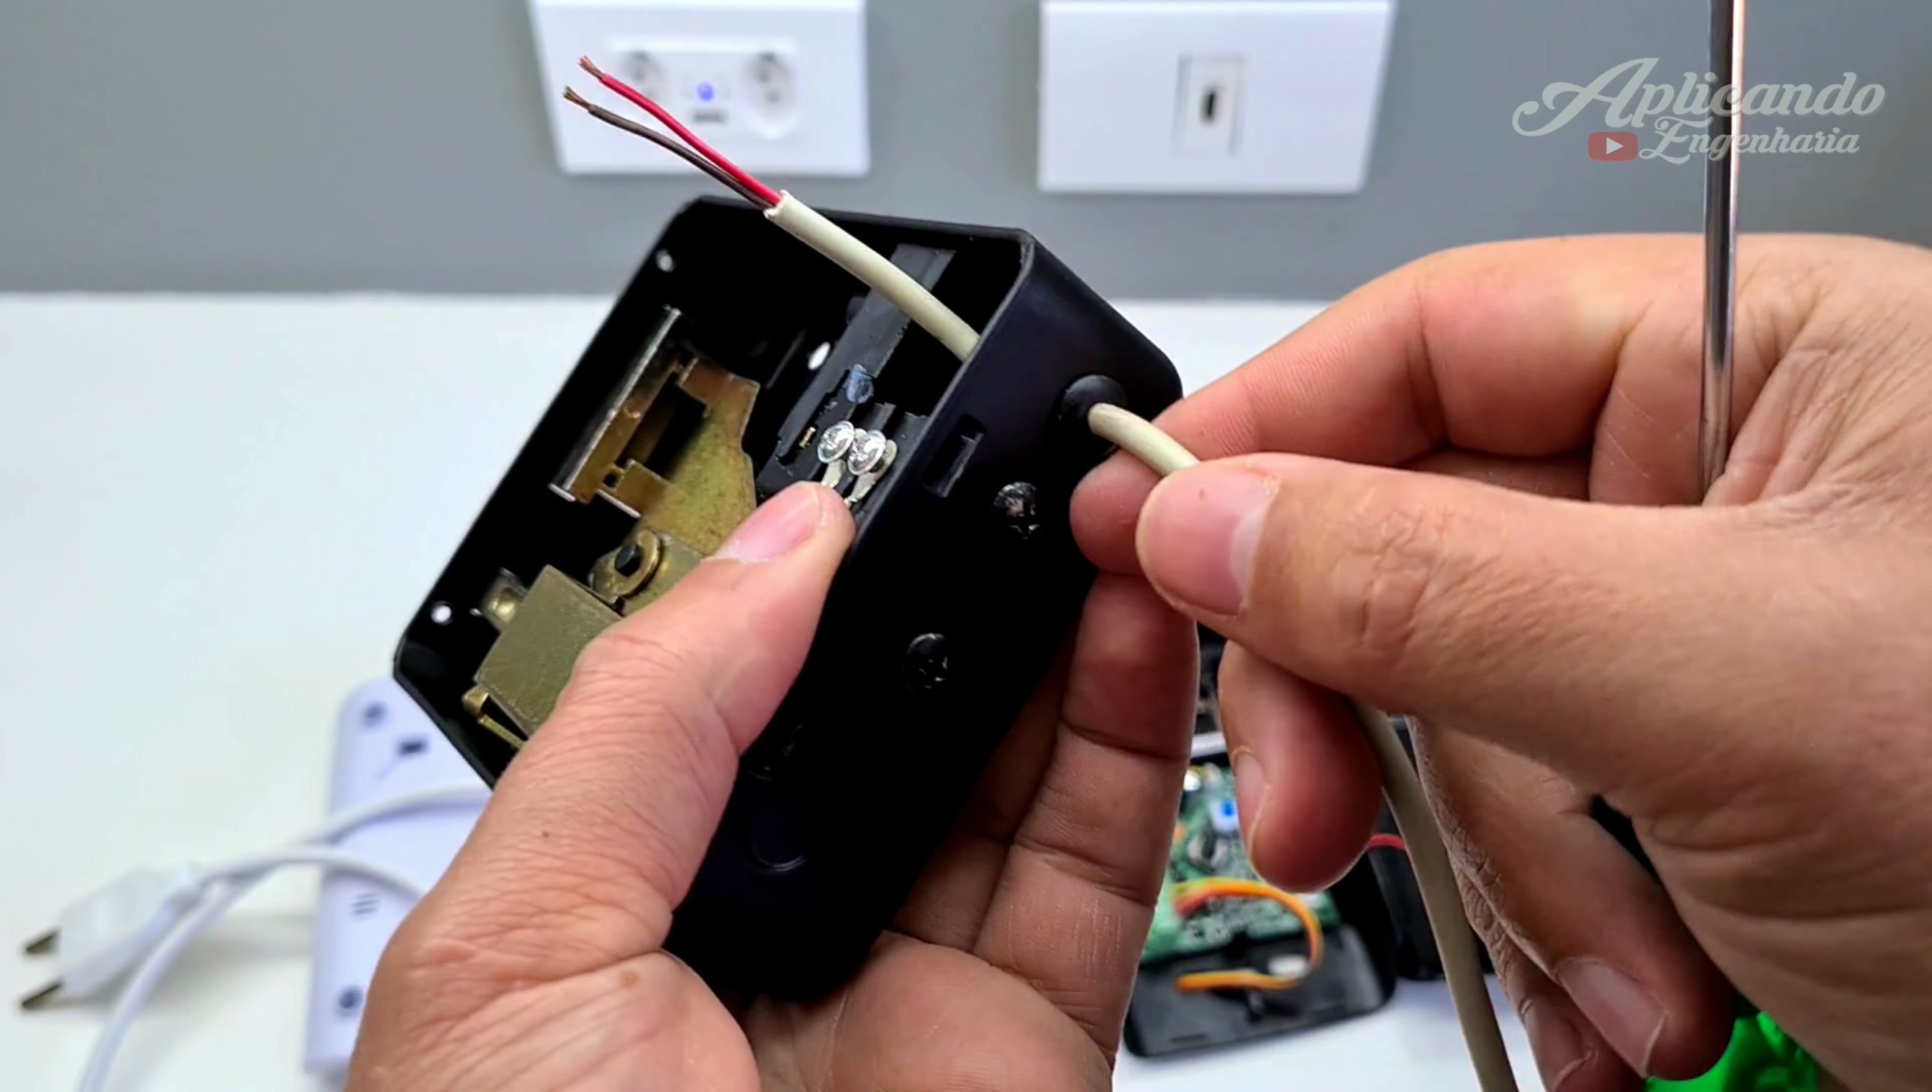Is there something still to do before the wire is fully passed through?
No.